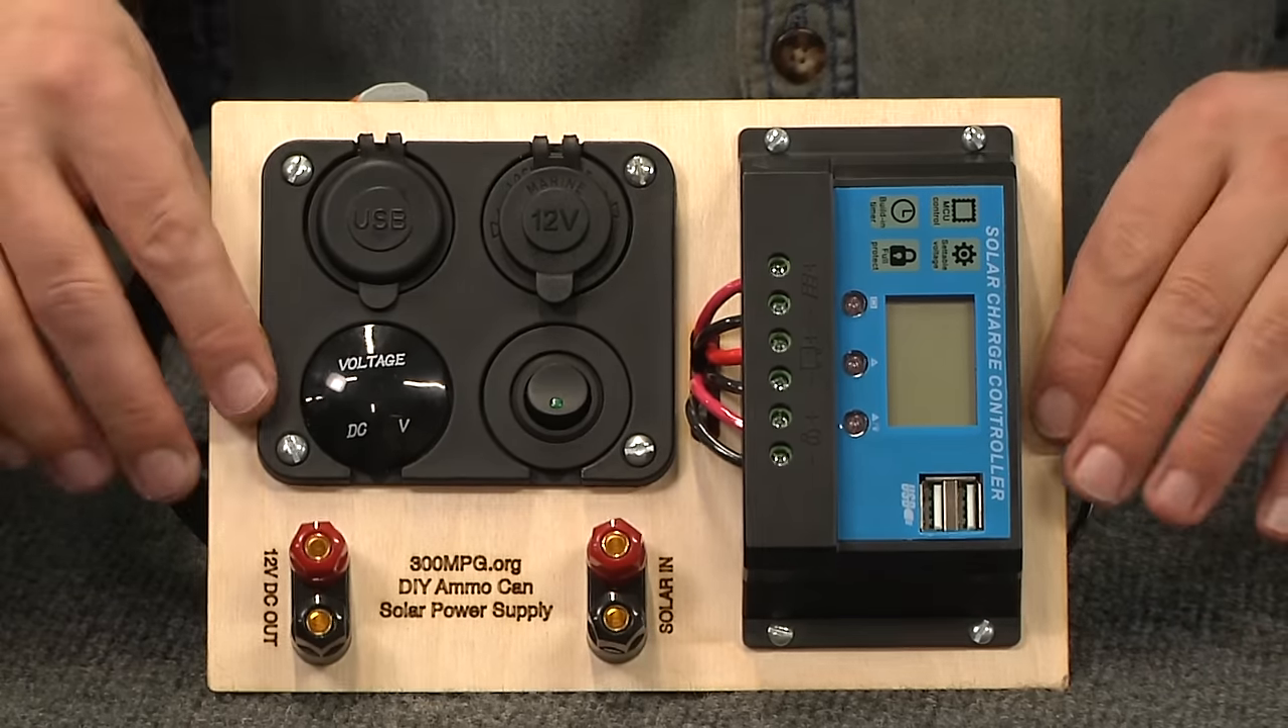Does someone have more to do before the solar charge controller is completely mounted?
No.